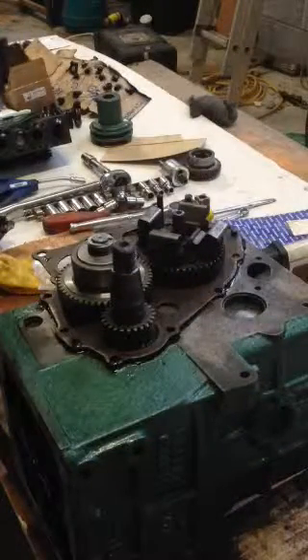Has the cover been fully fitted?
No.